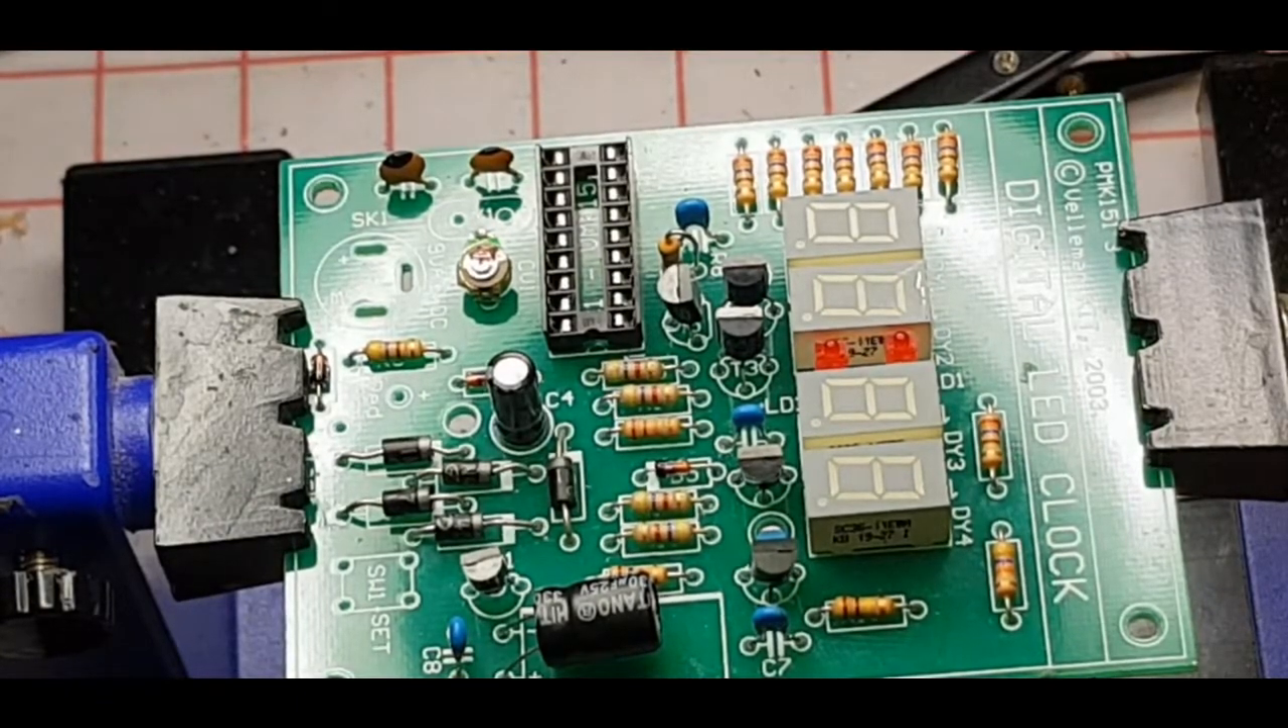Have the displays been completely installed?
Yes.